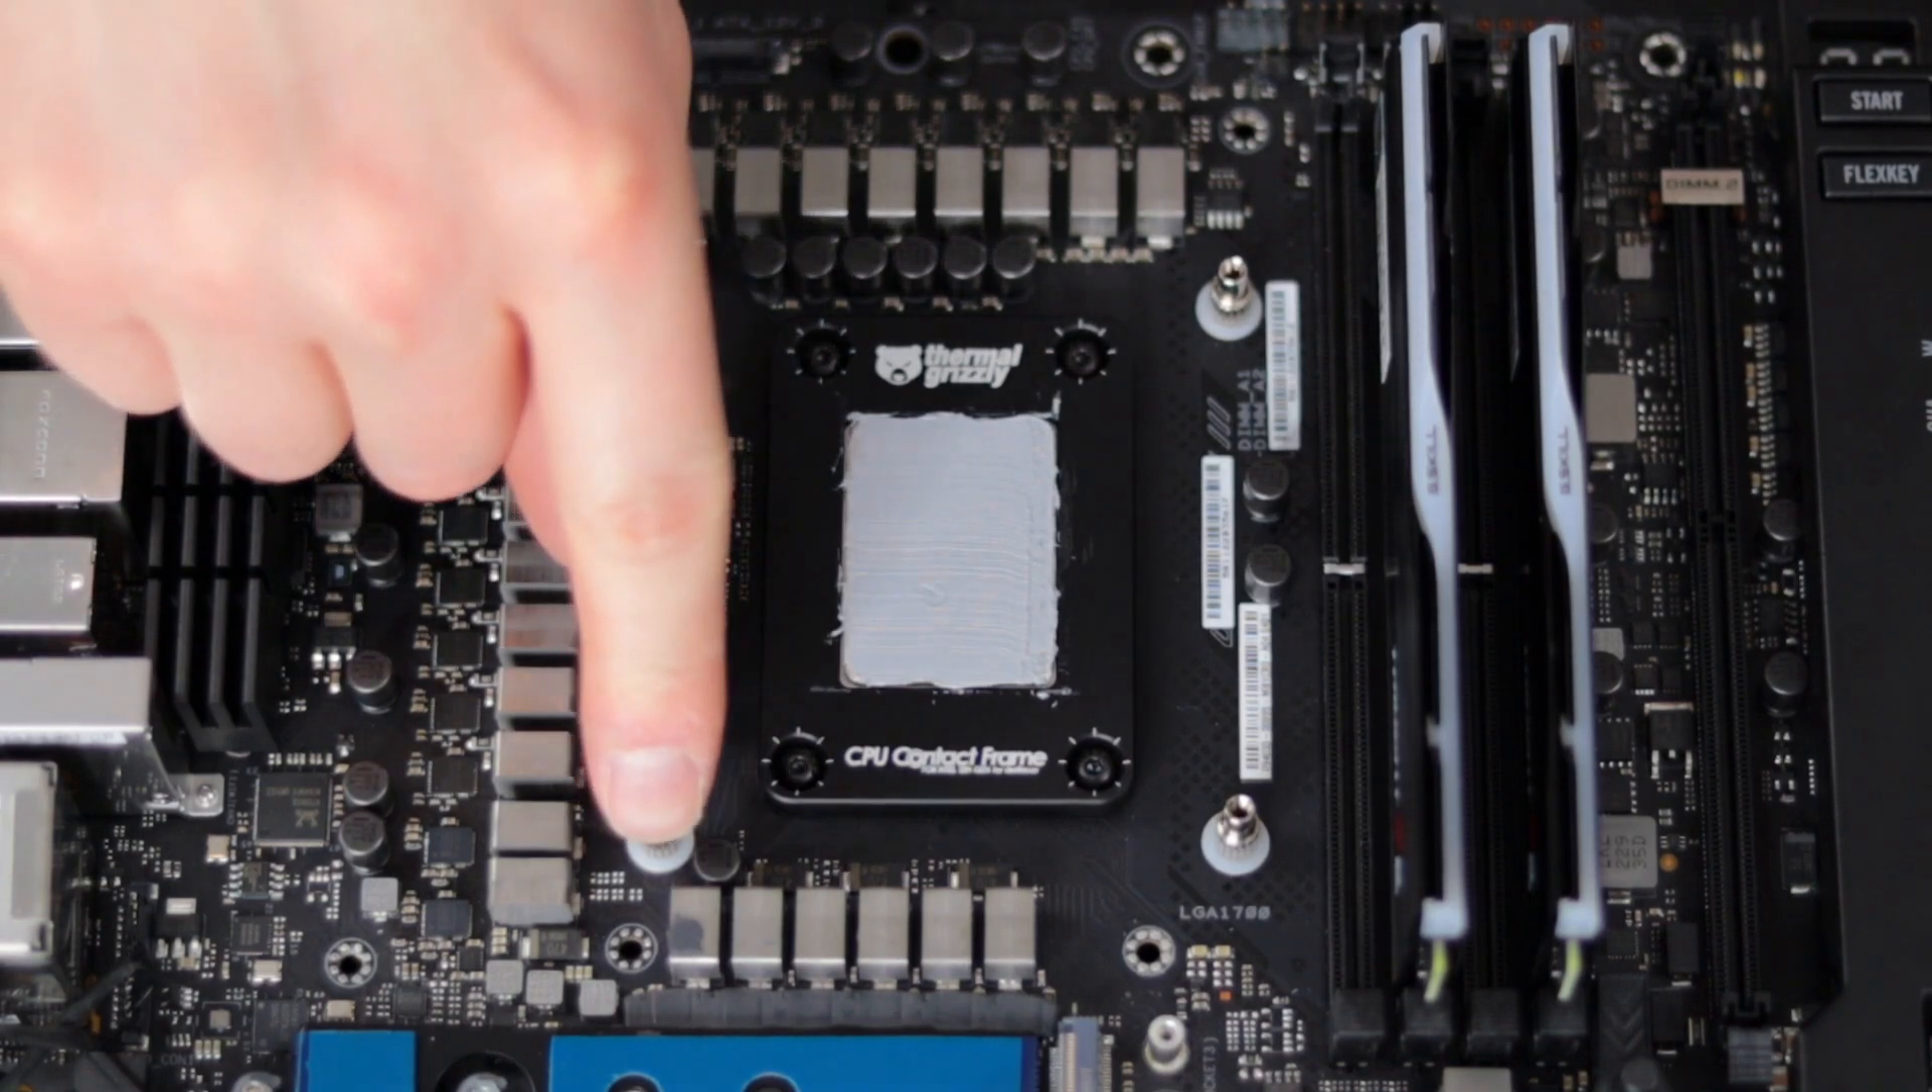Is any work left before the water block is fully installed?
Yes.